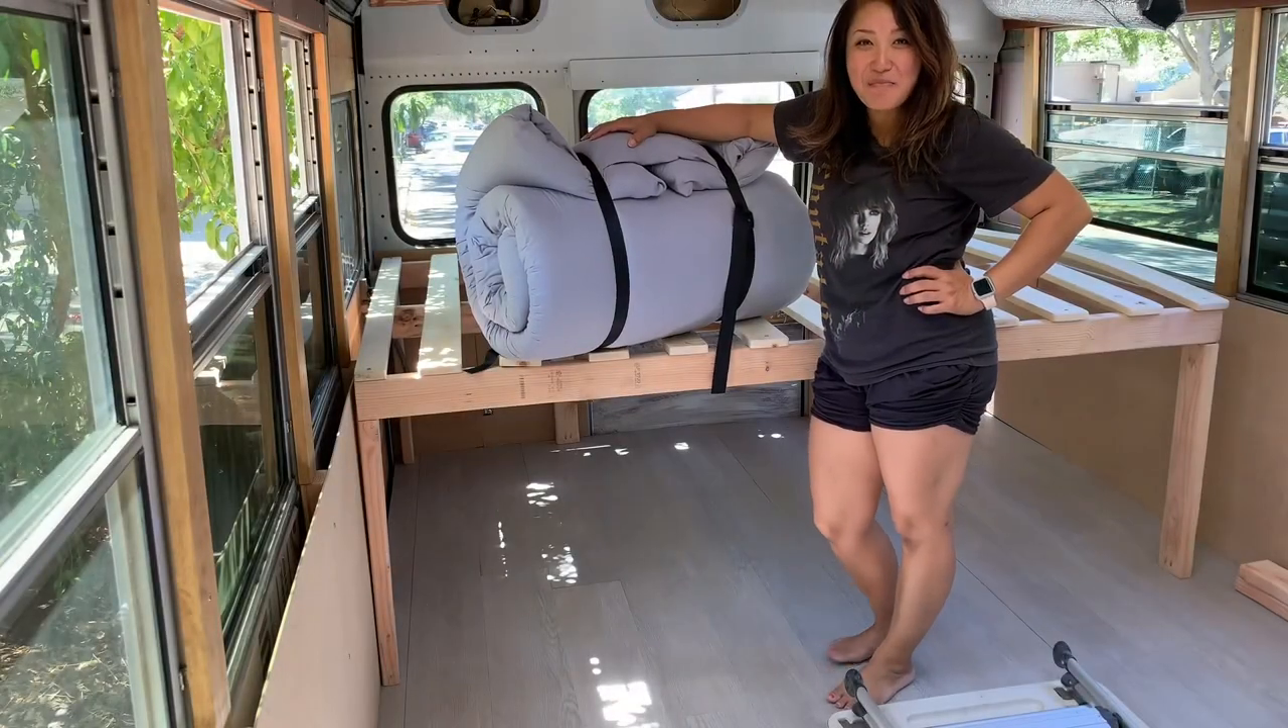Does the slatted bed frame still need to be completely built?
No.